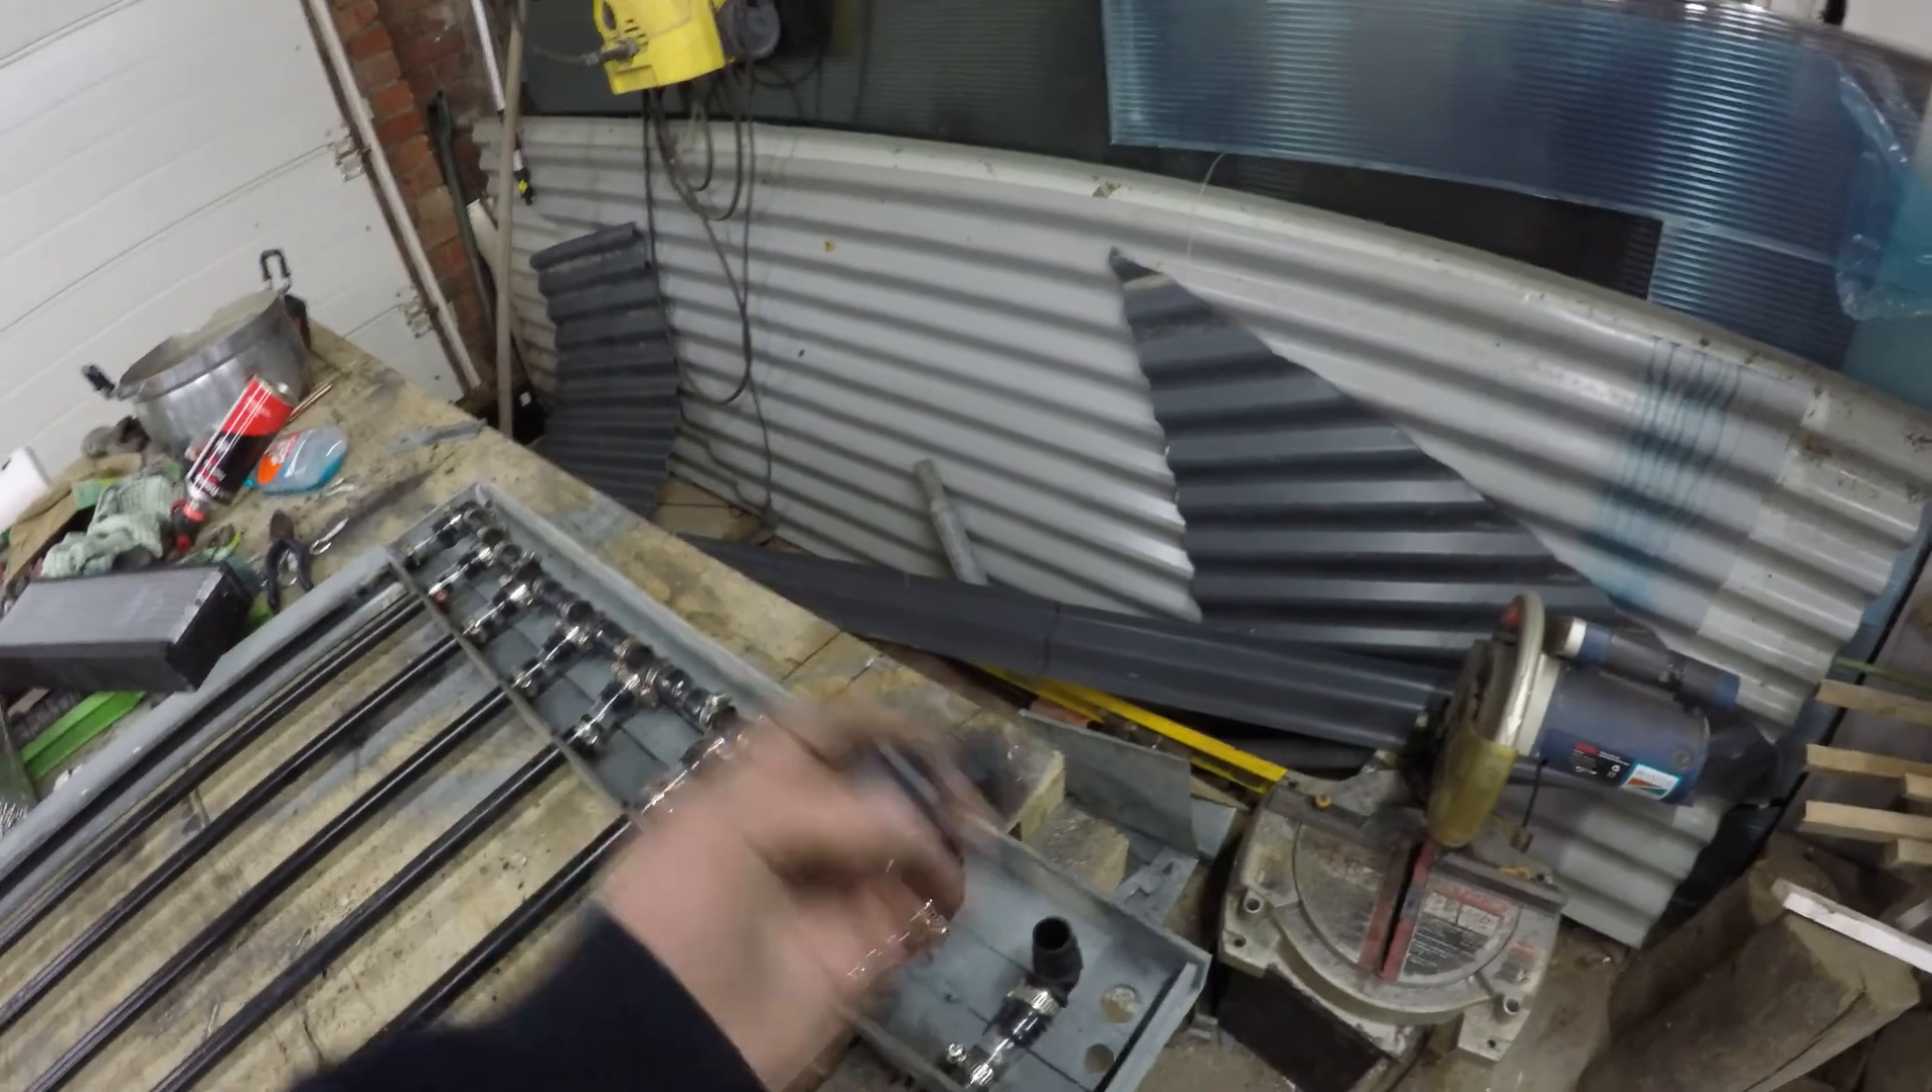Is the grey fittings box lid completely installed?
No.